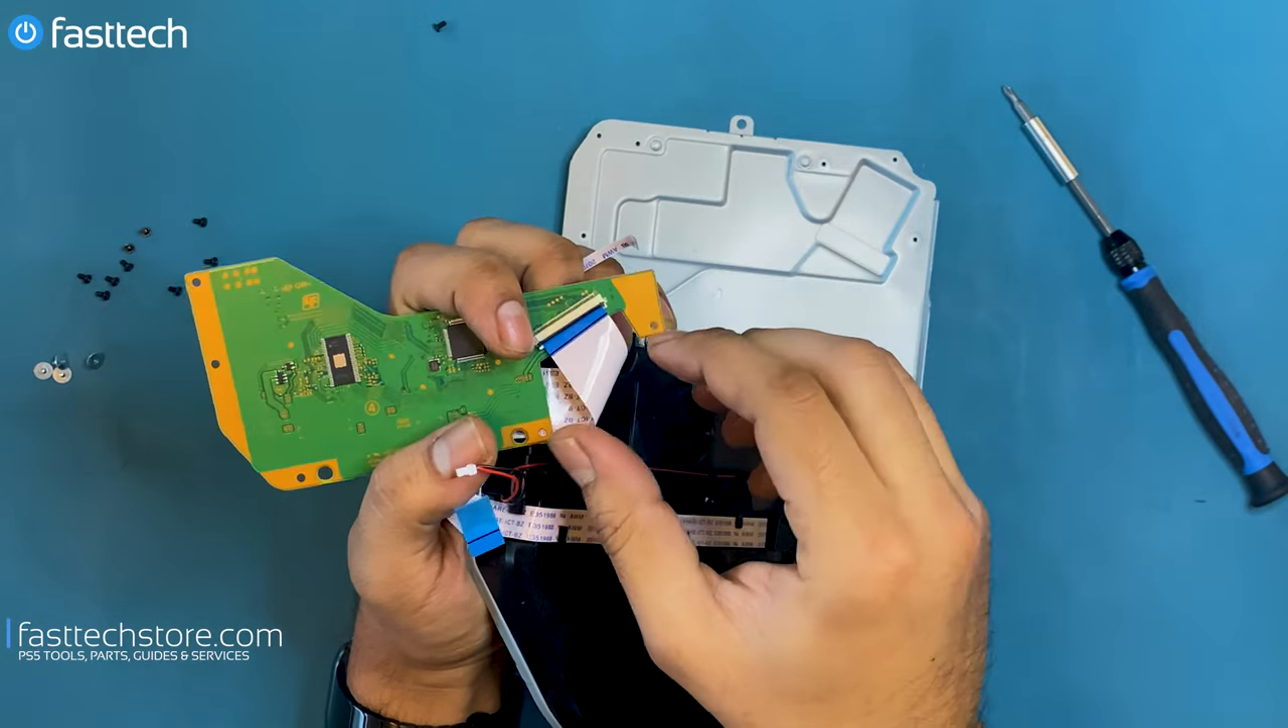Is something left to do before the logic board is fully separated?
Yes.